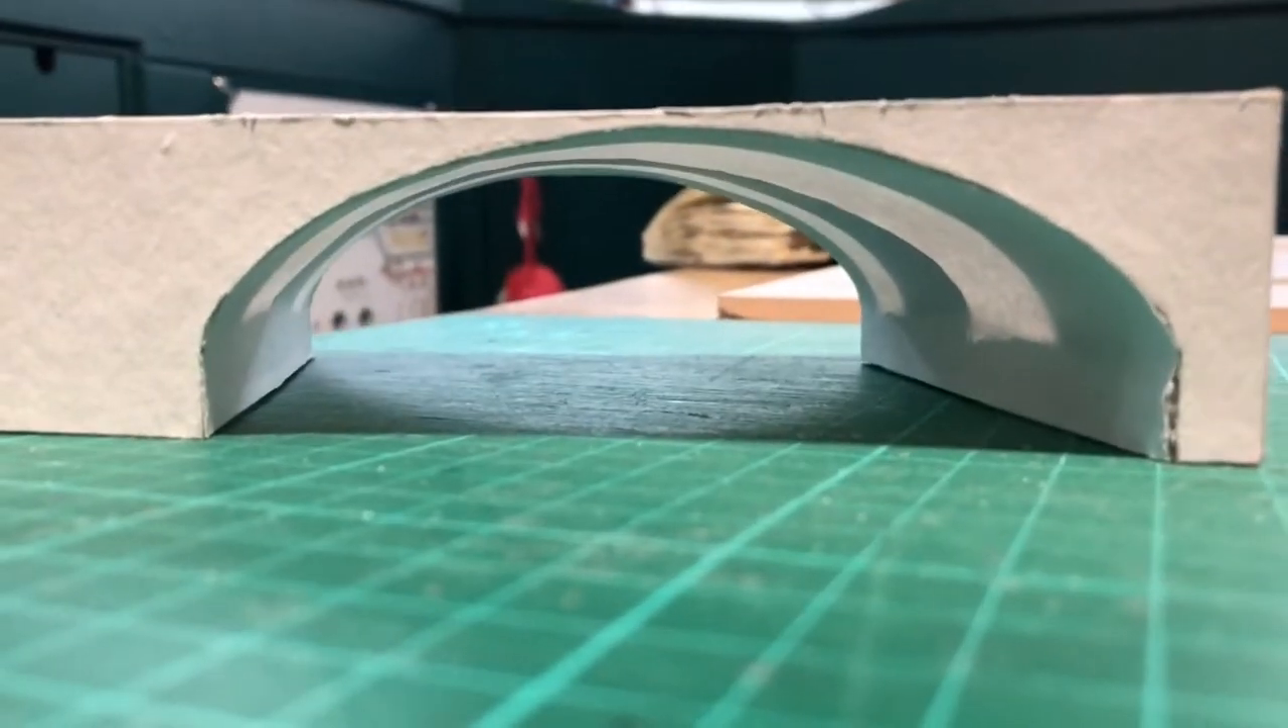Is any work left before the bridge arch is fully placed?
No.